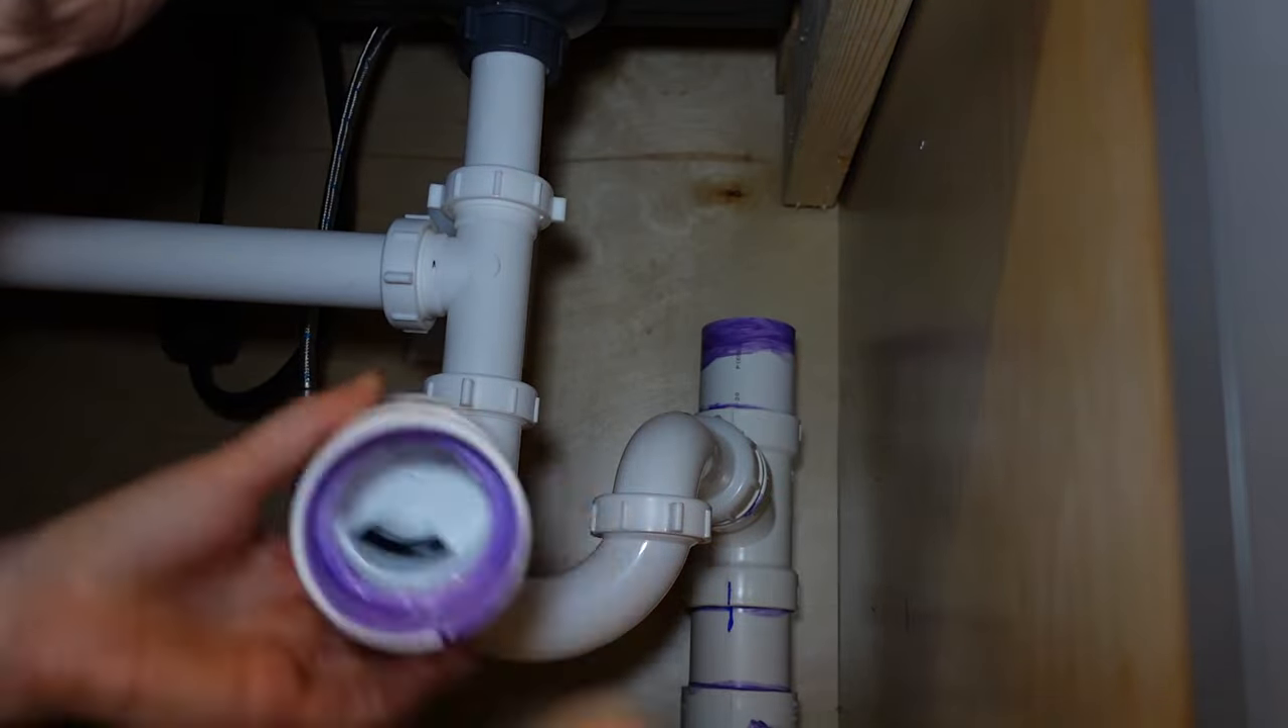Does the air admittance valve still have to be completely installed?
Yes.